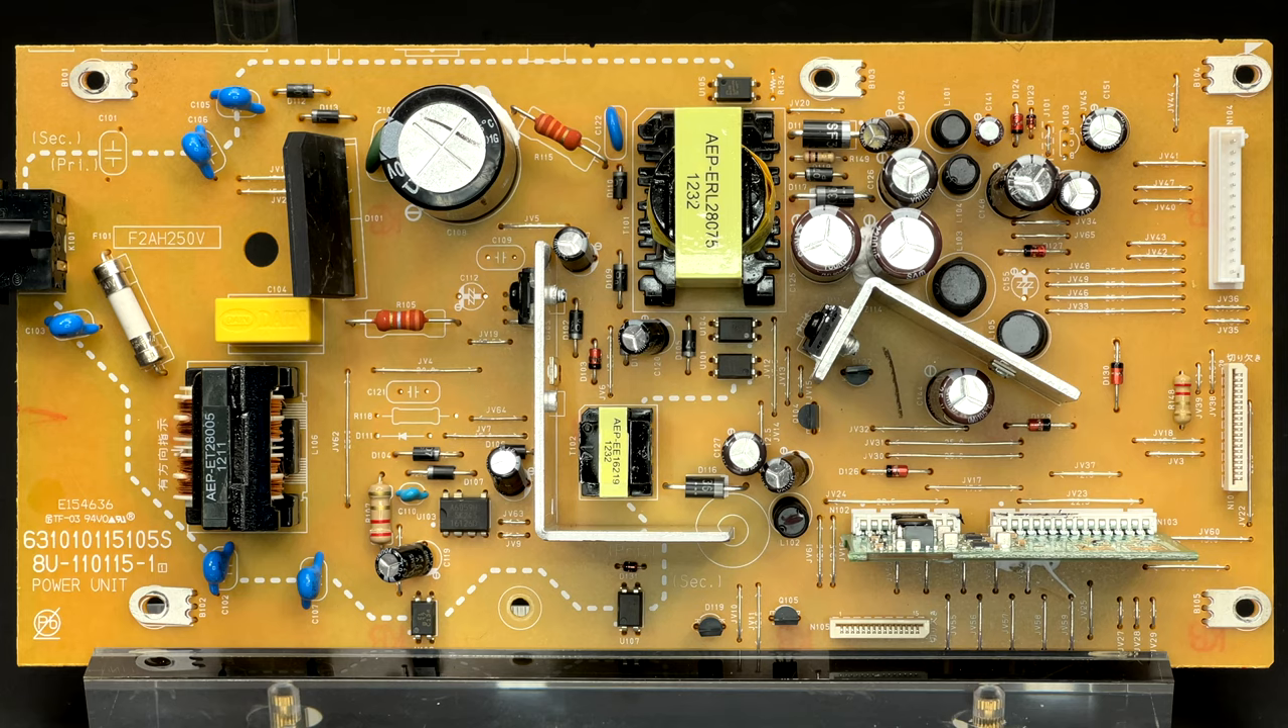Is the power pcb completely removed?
Yes.